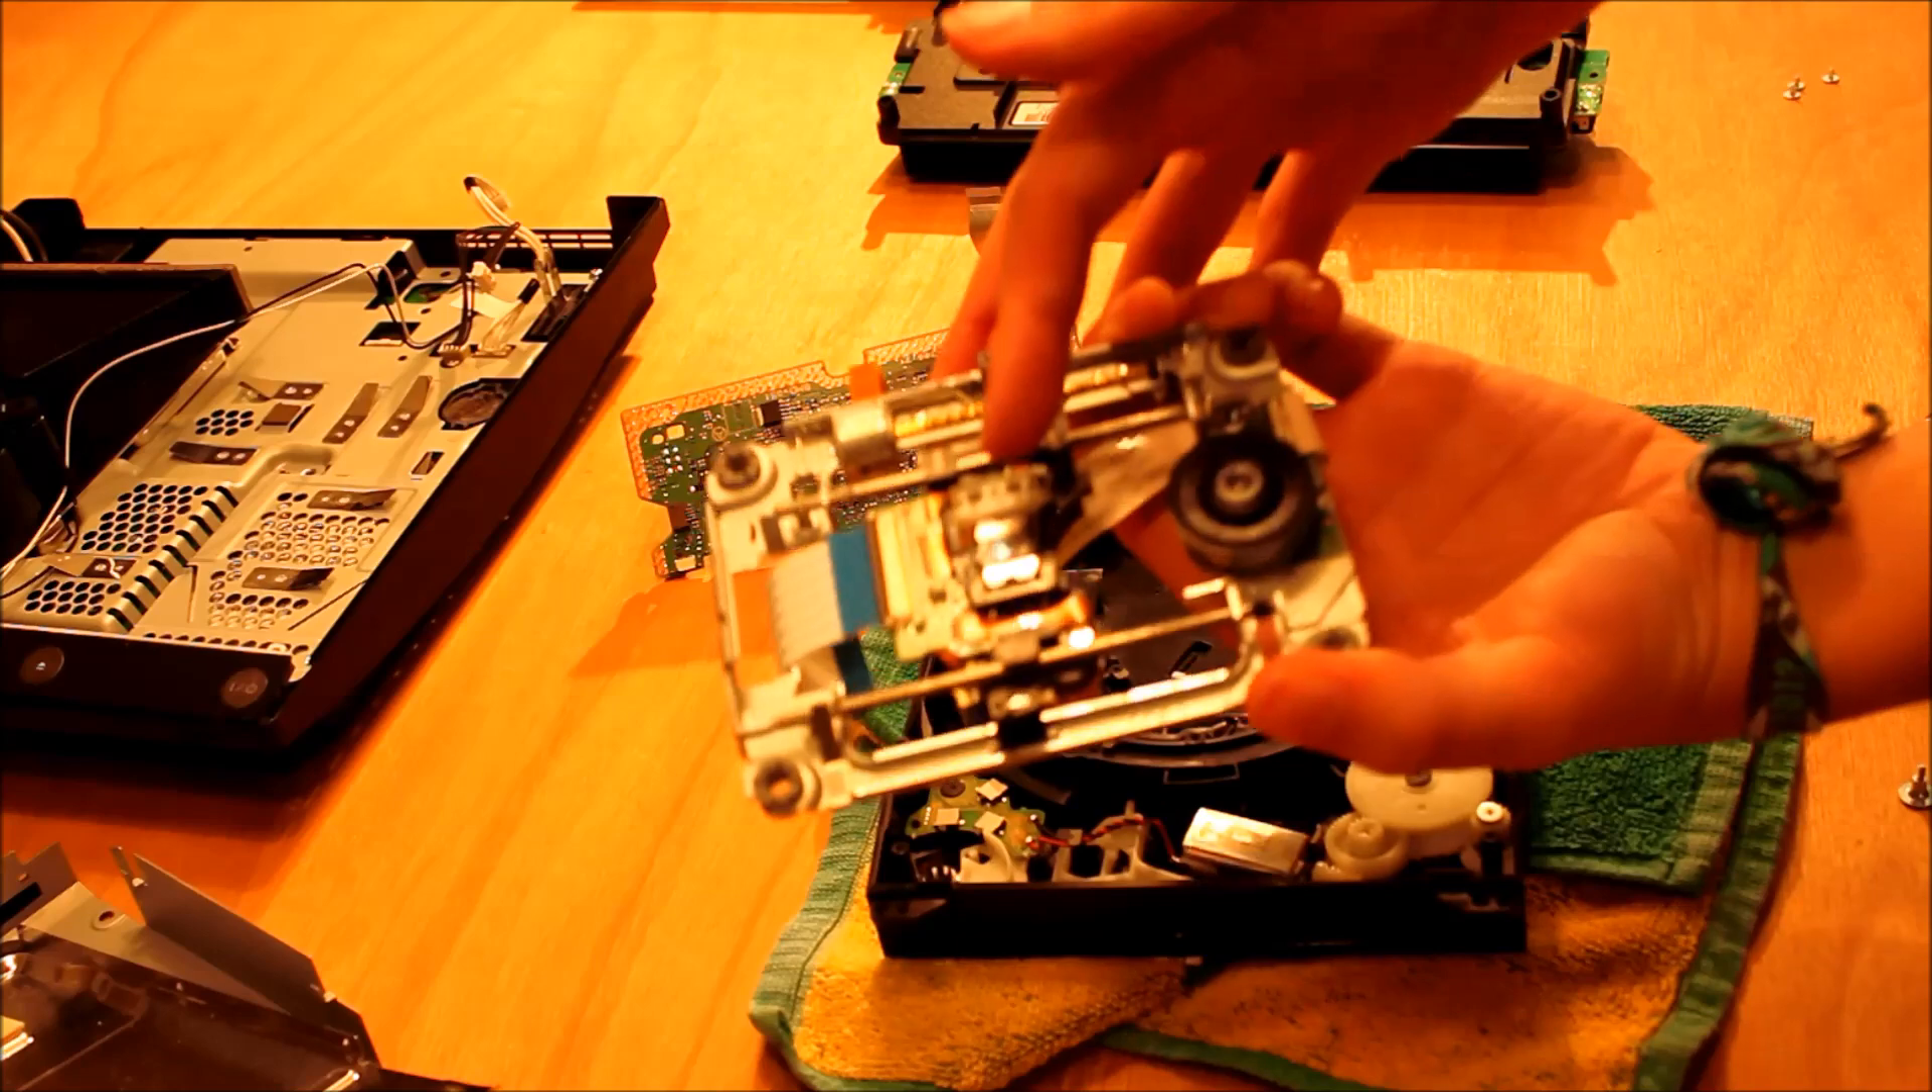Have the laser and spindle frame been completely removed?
Yes.